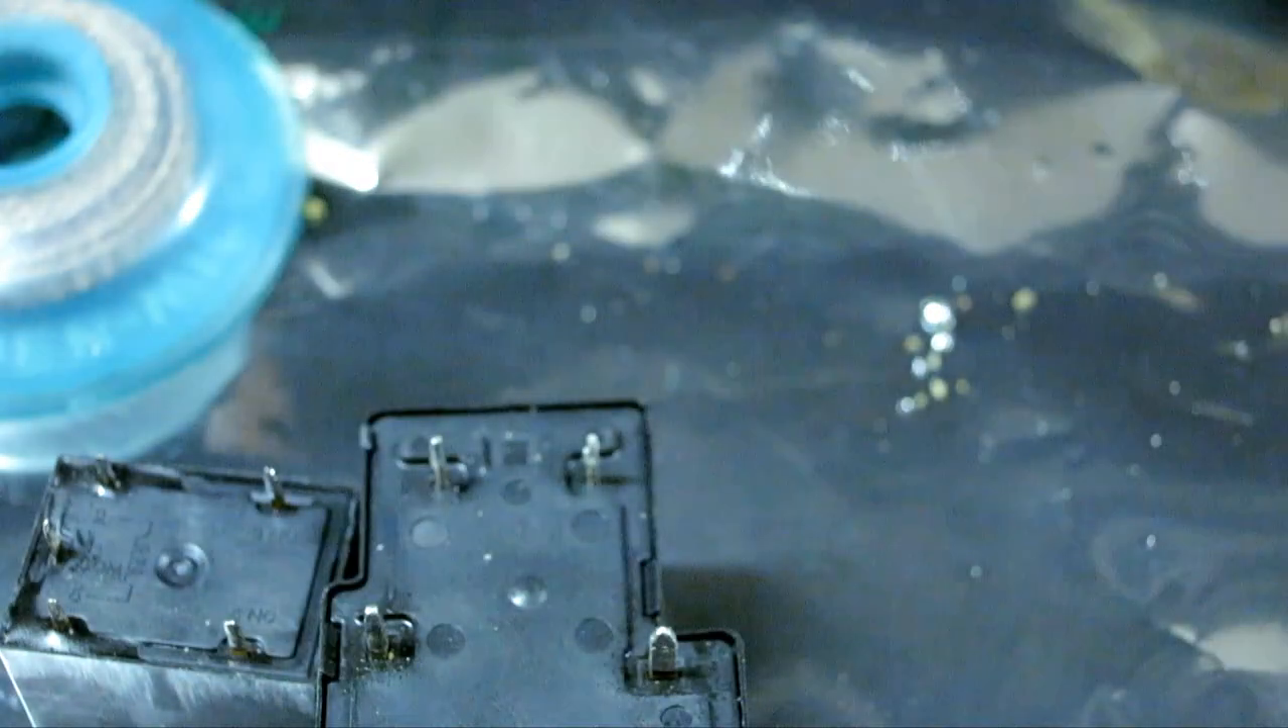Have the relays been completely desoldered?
Yes.